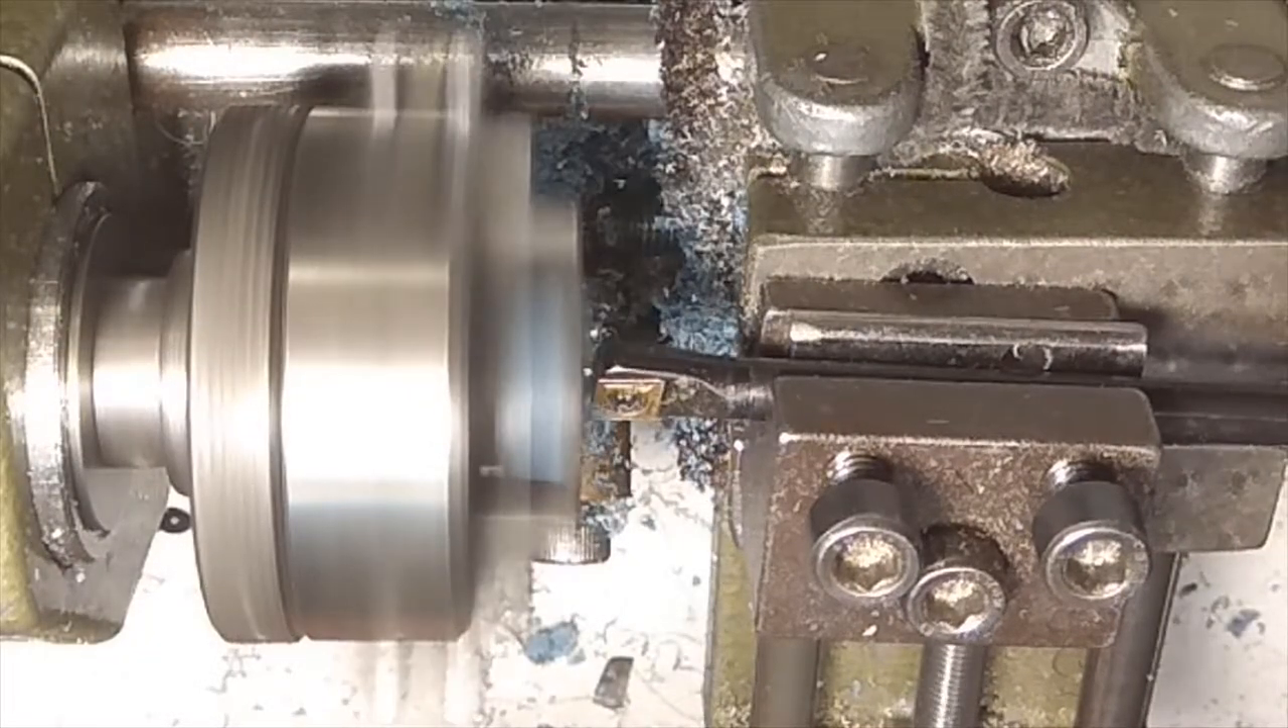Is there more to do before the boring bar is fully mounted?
No.